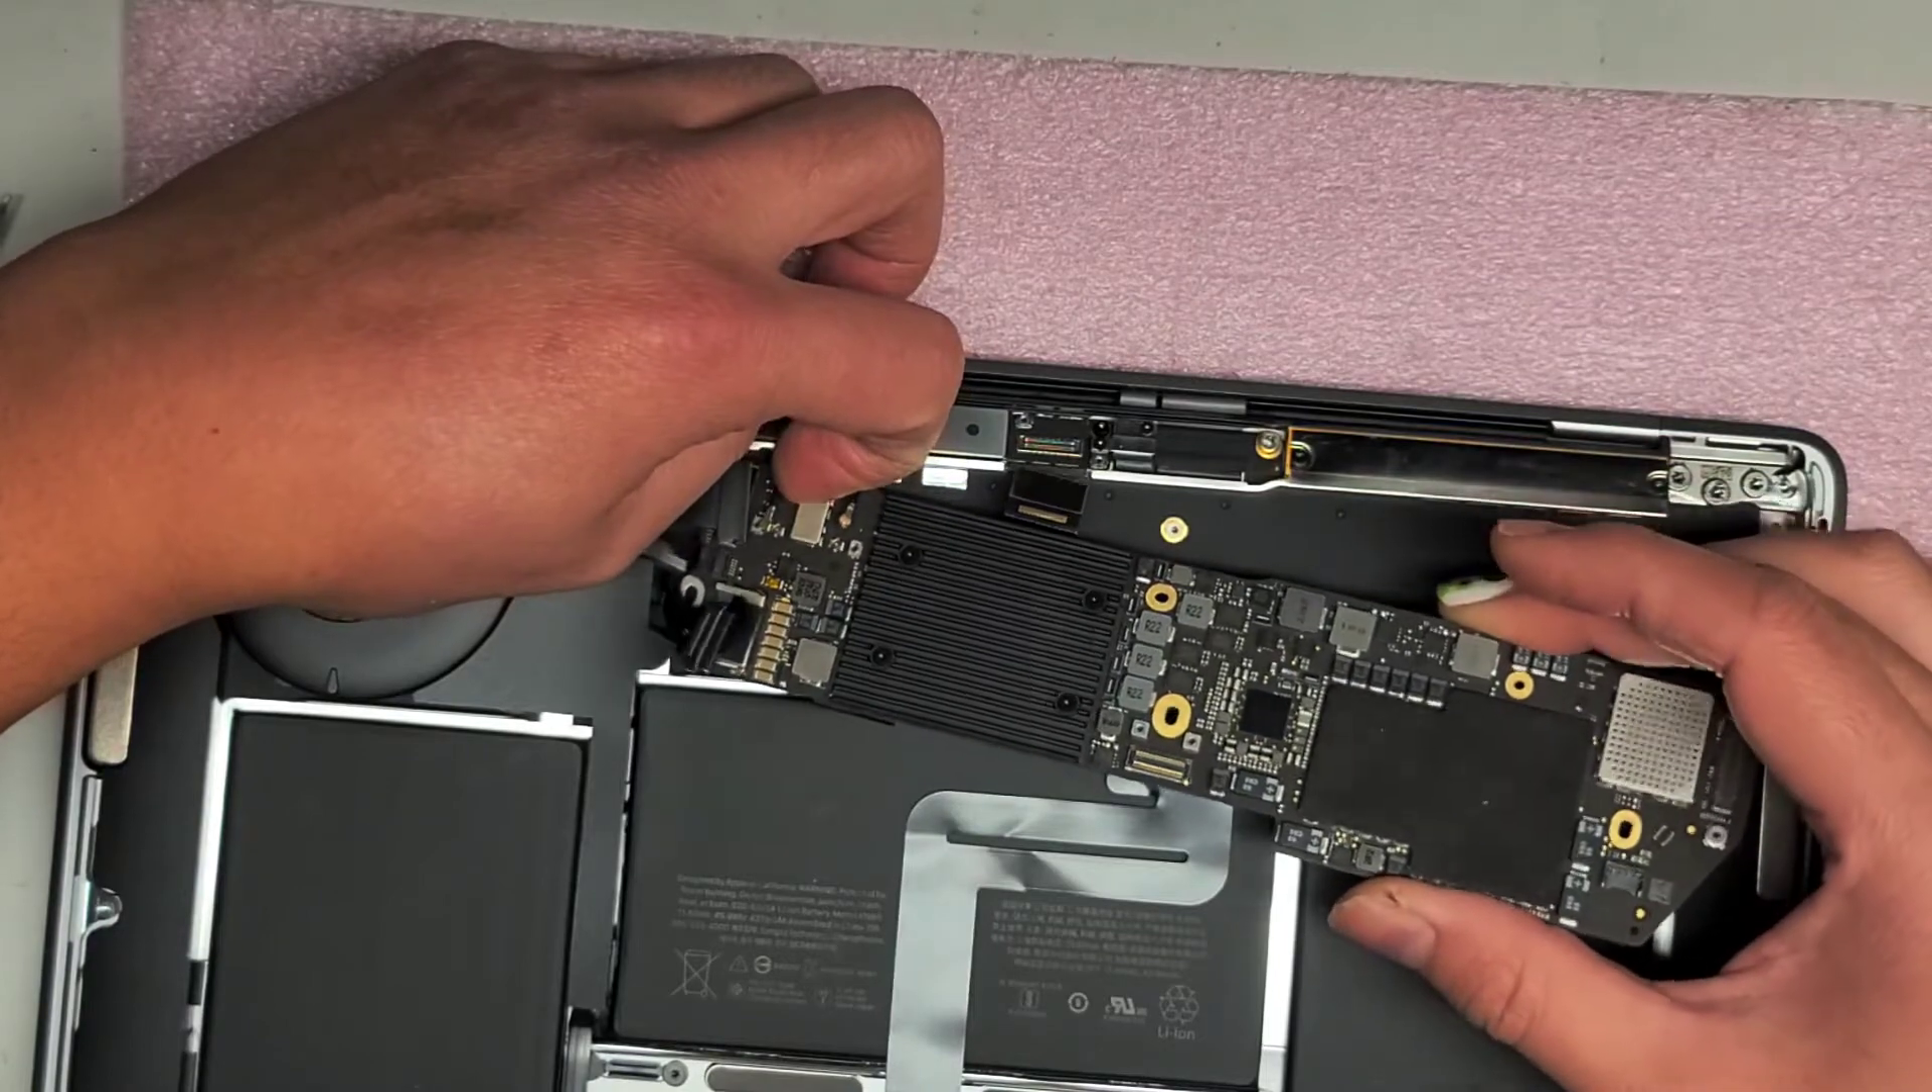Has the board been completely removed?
No.